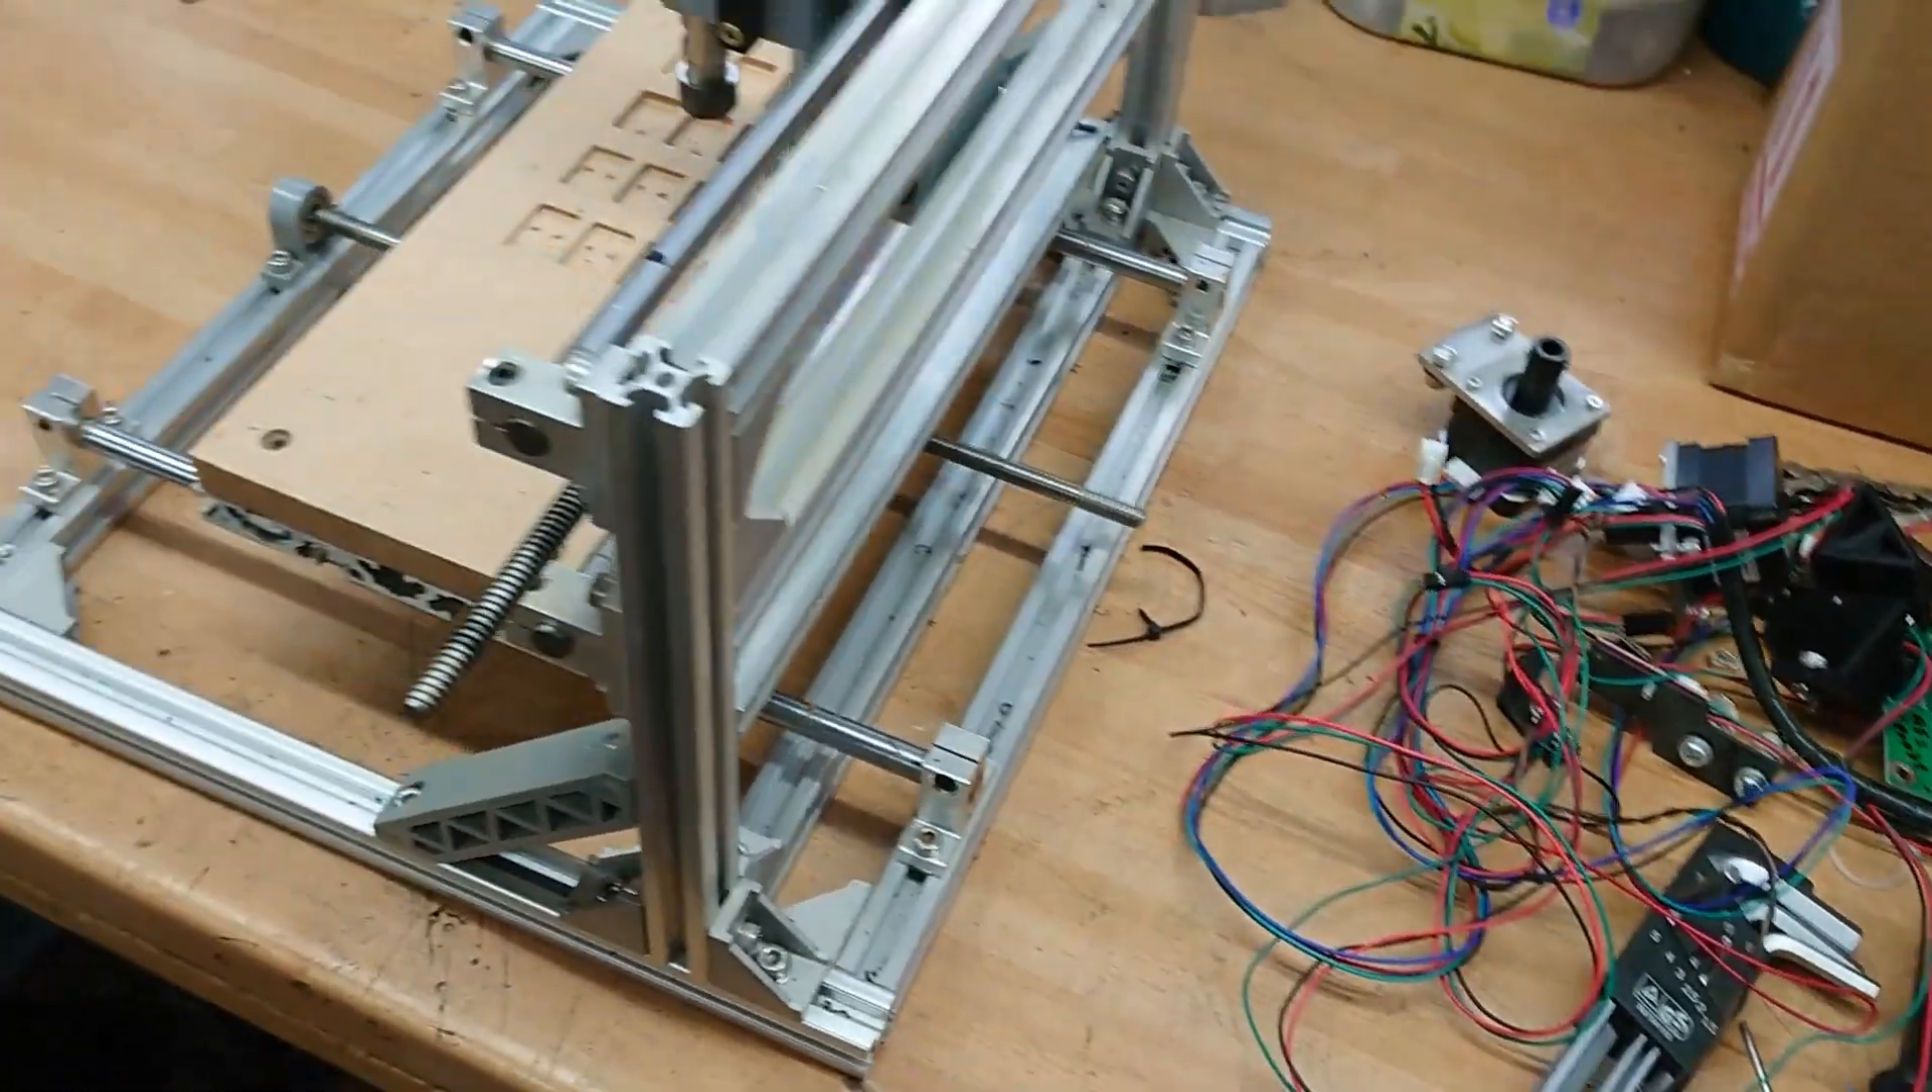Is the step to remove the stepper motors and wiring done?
Yes.